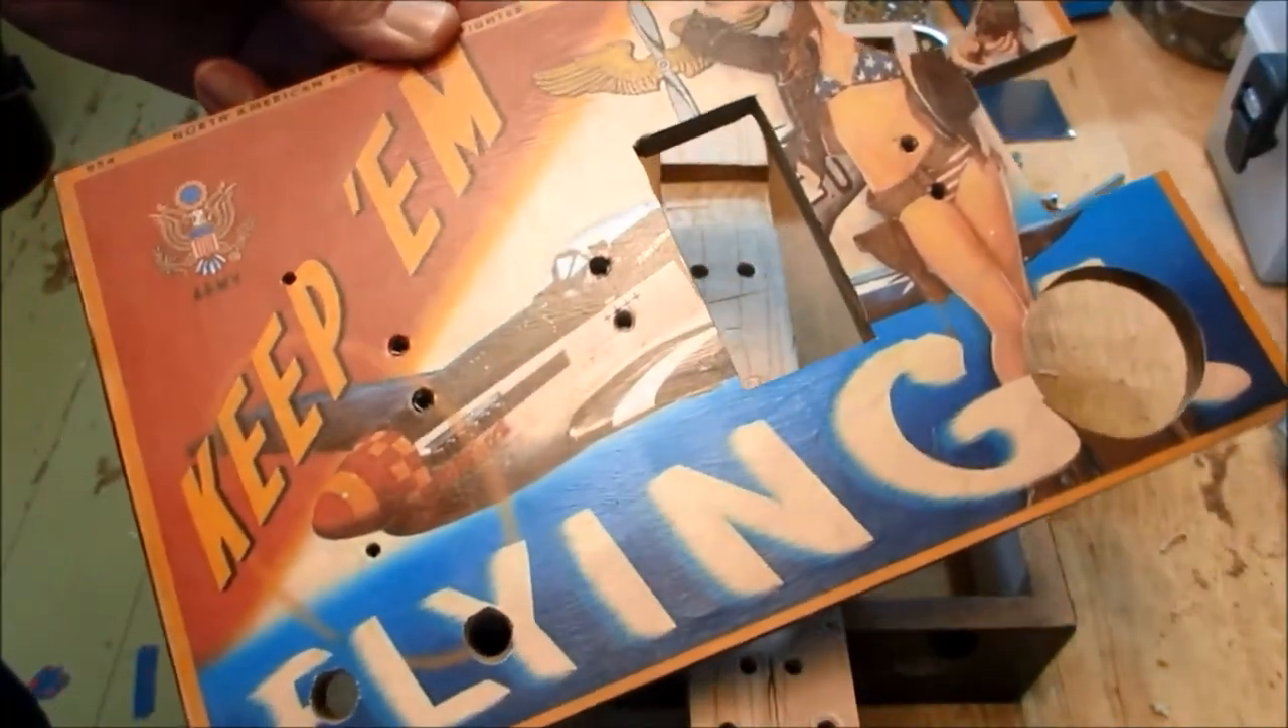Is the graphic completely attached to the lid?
Yes.